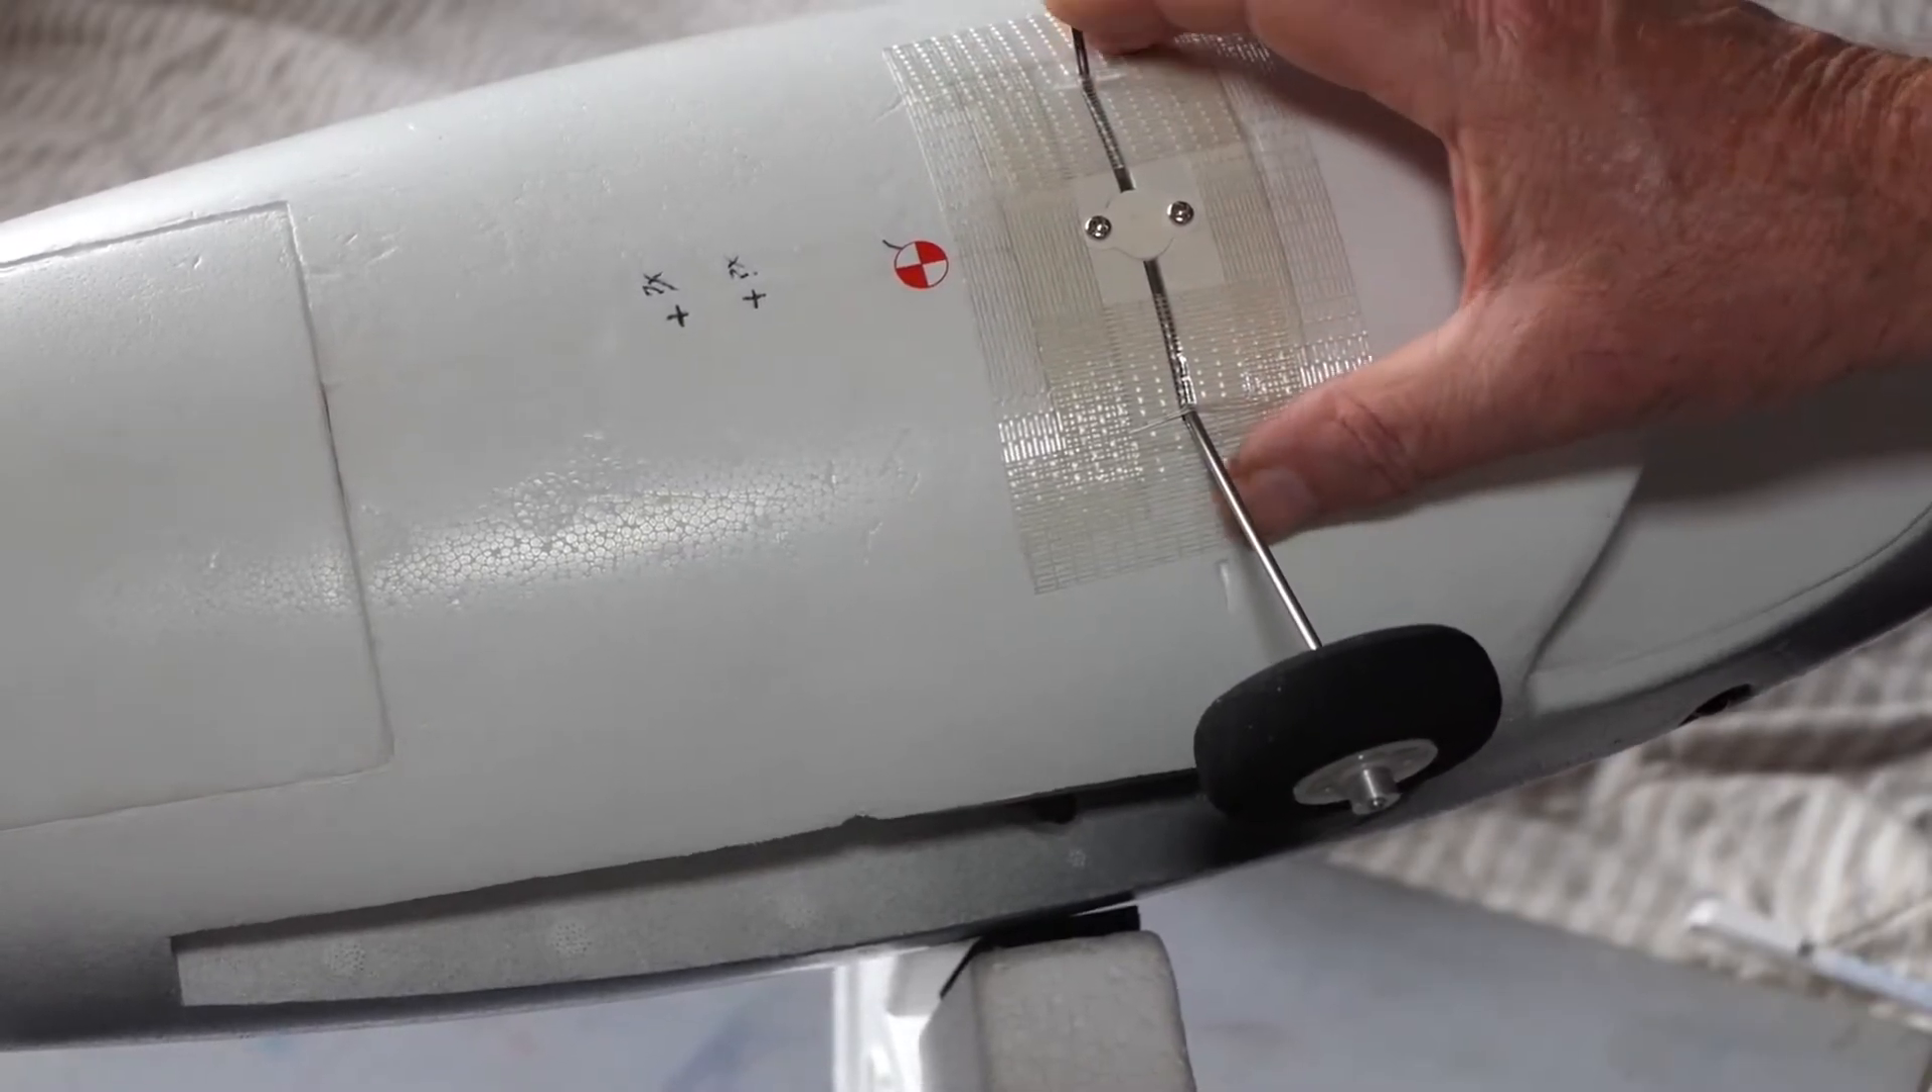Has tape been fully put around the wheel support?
Yes.